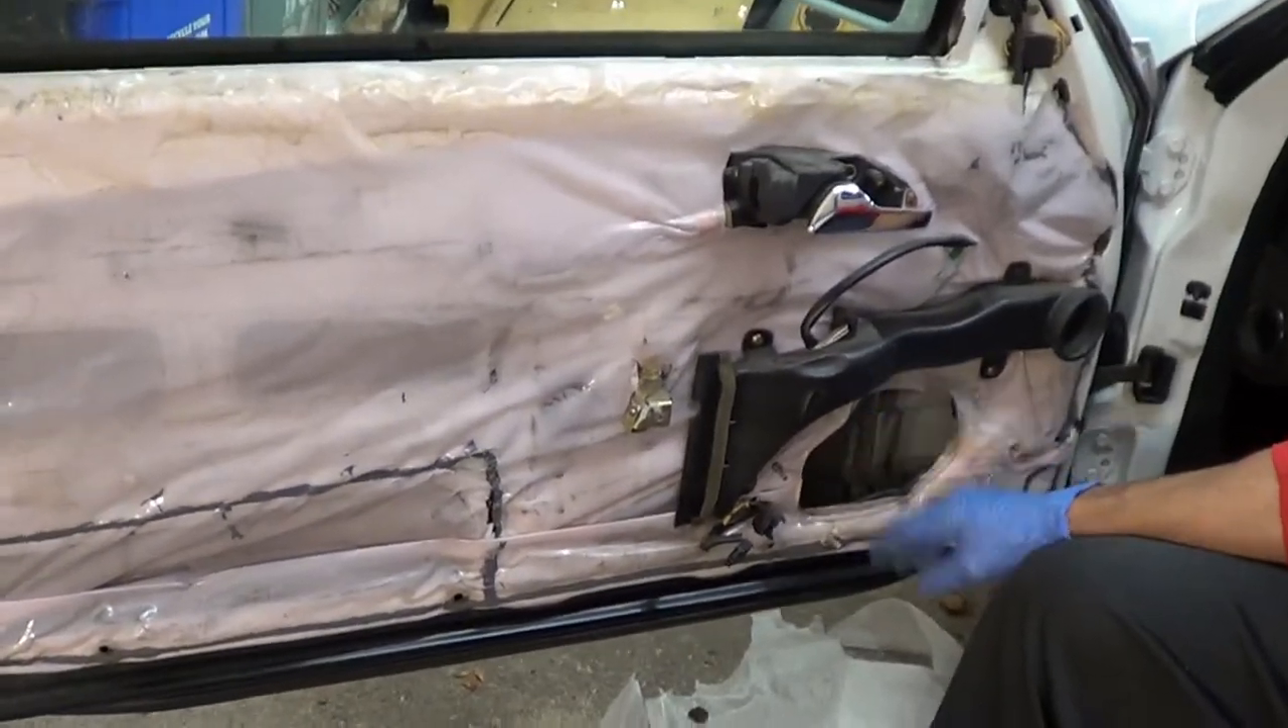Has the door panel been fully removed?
Yes.